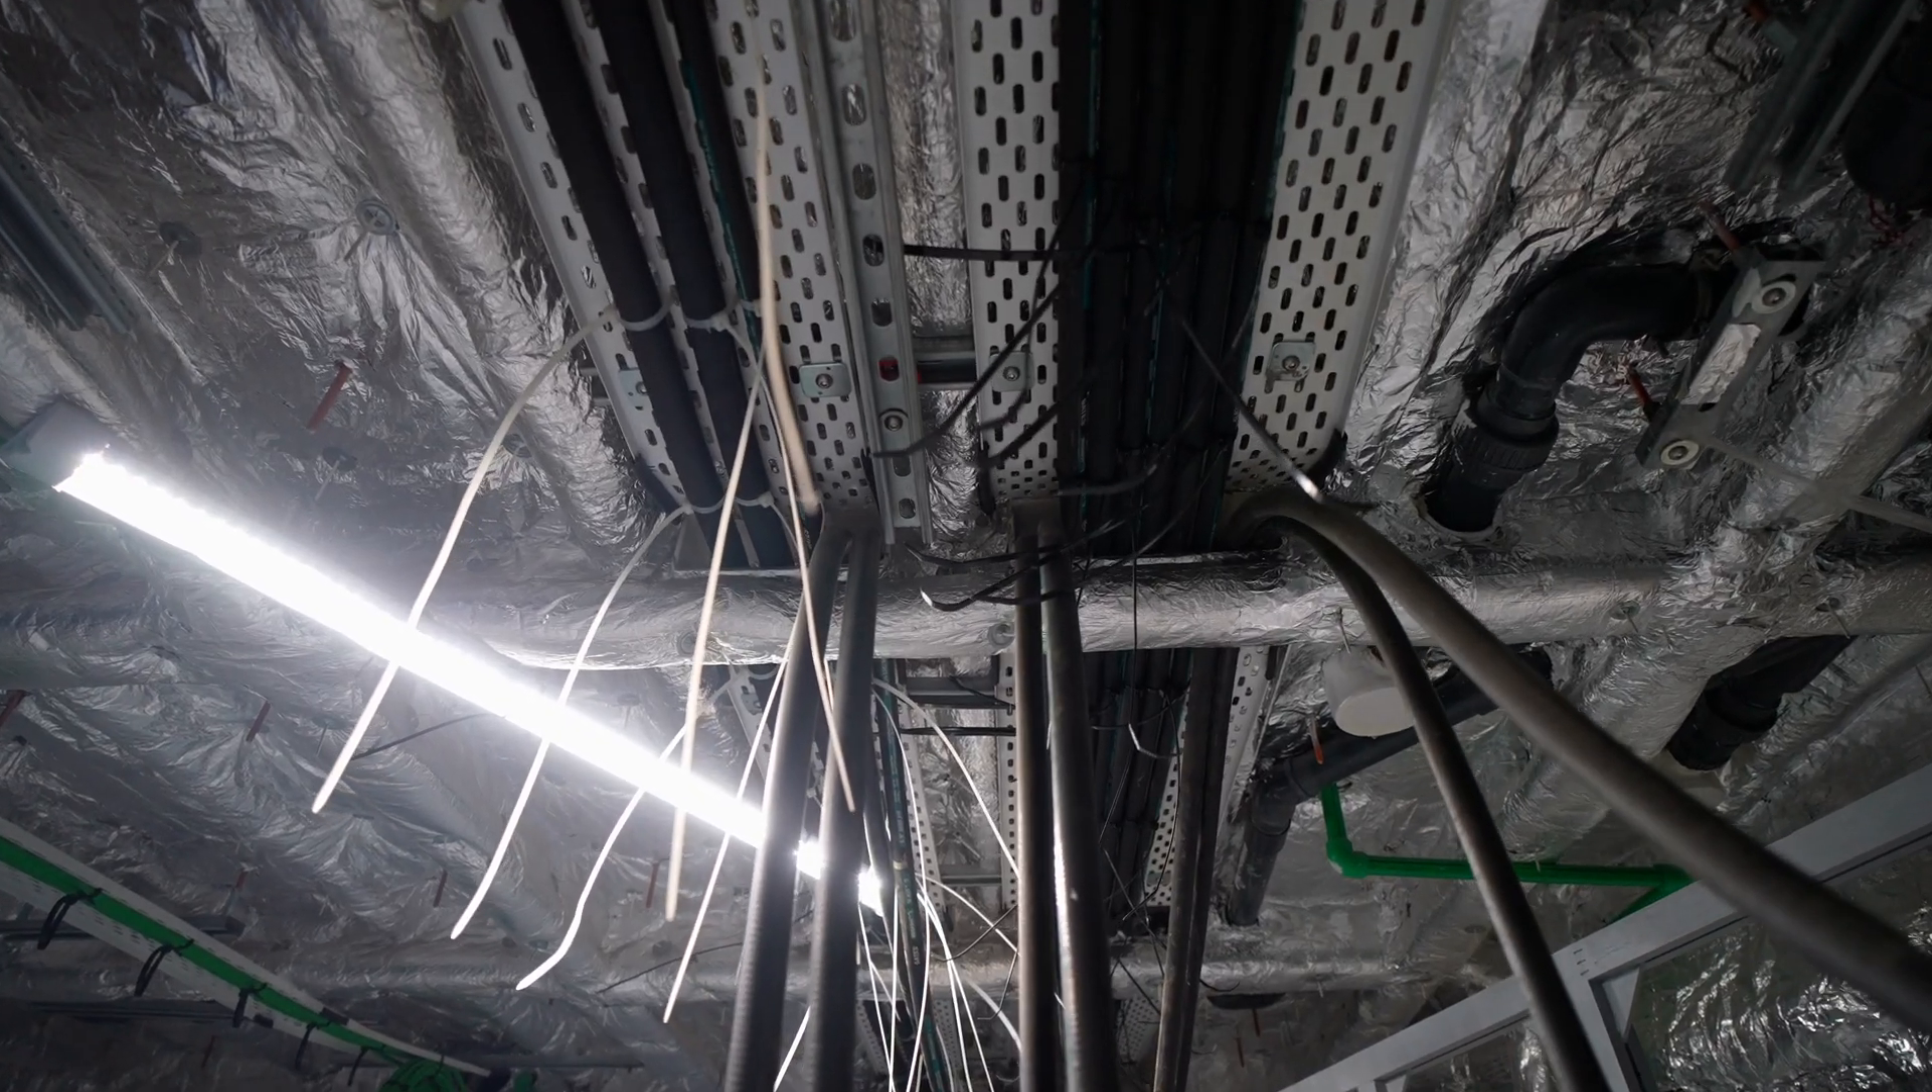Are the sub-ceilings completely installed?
No.